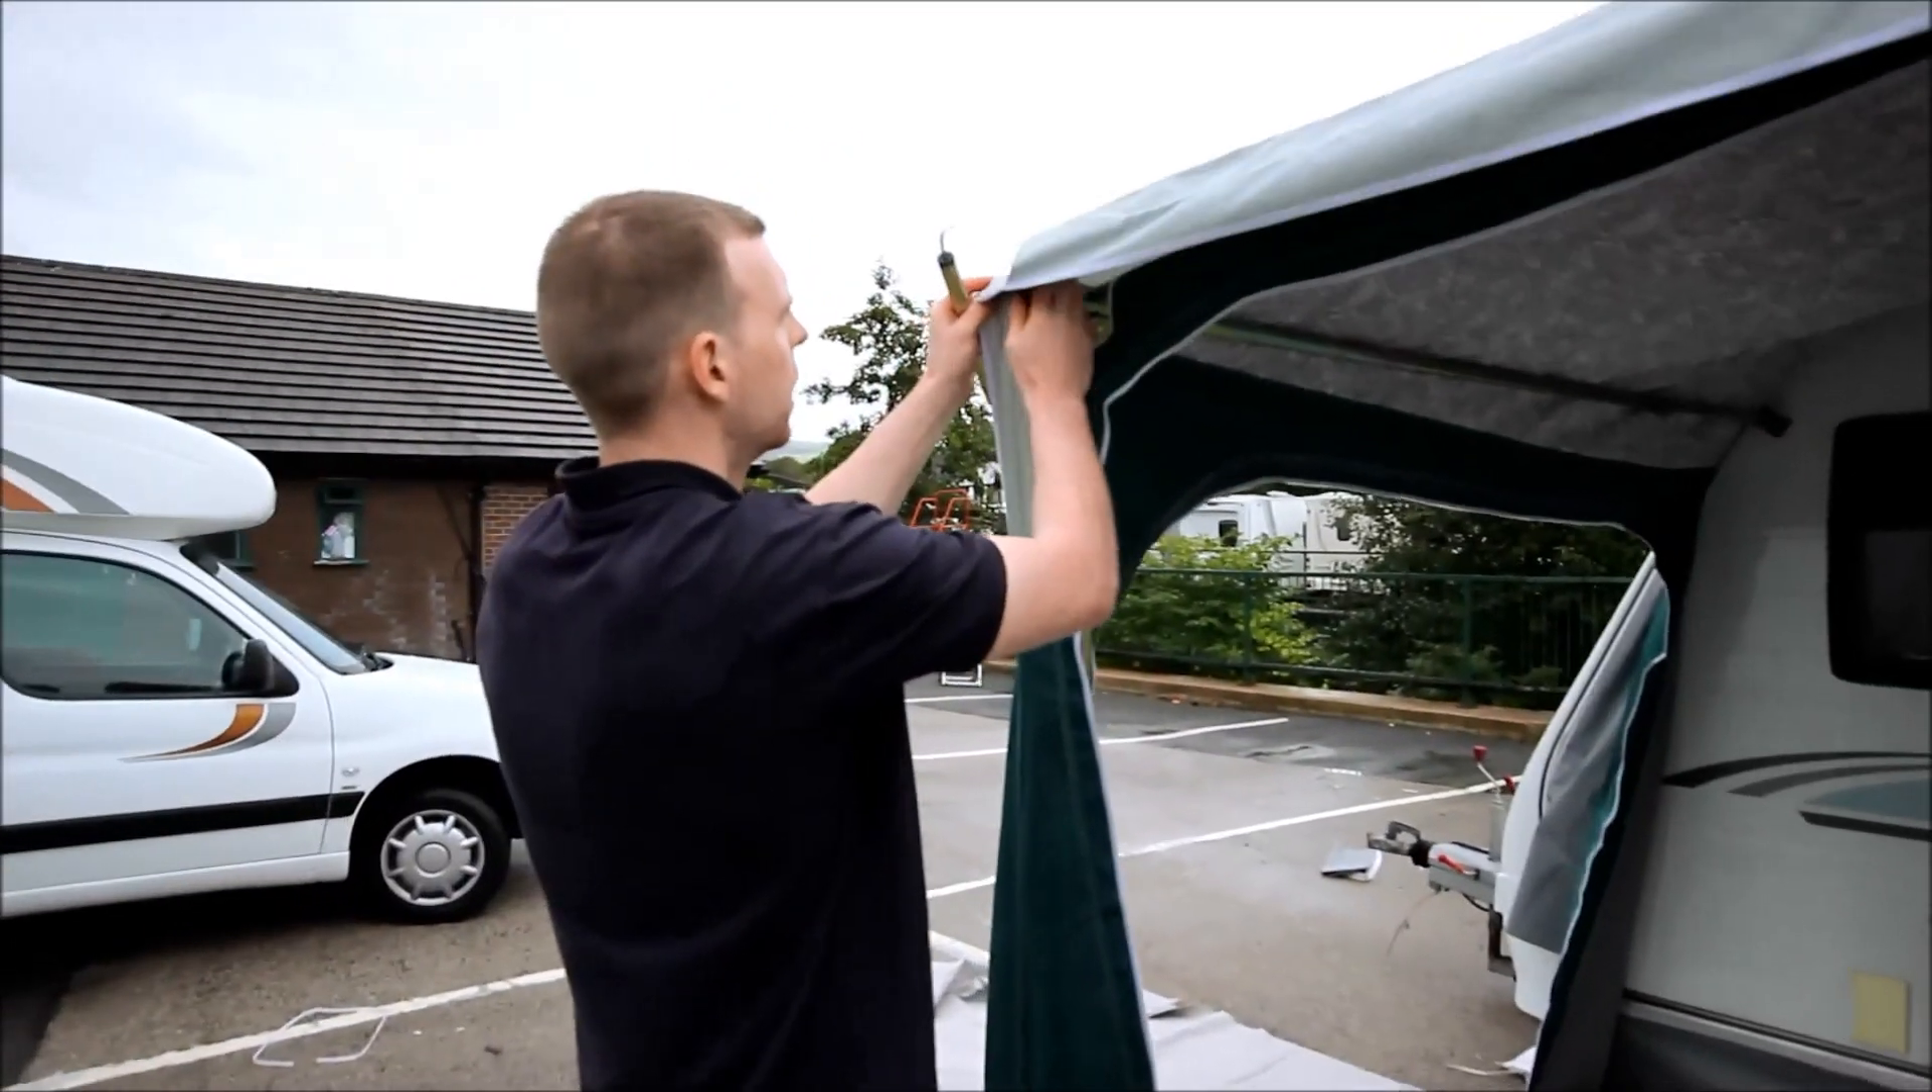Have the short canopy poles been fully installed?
No.